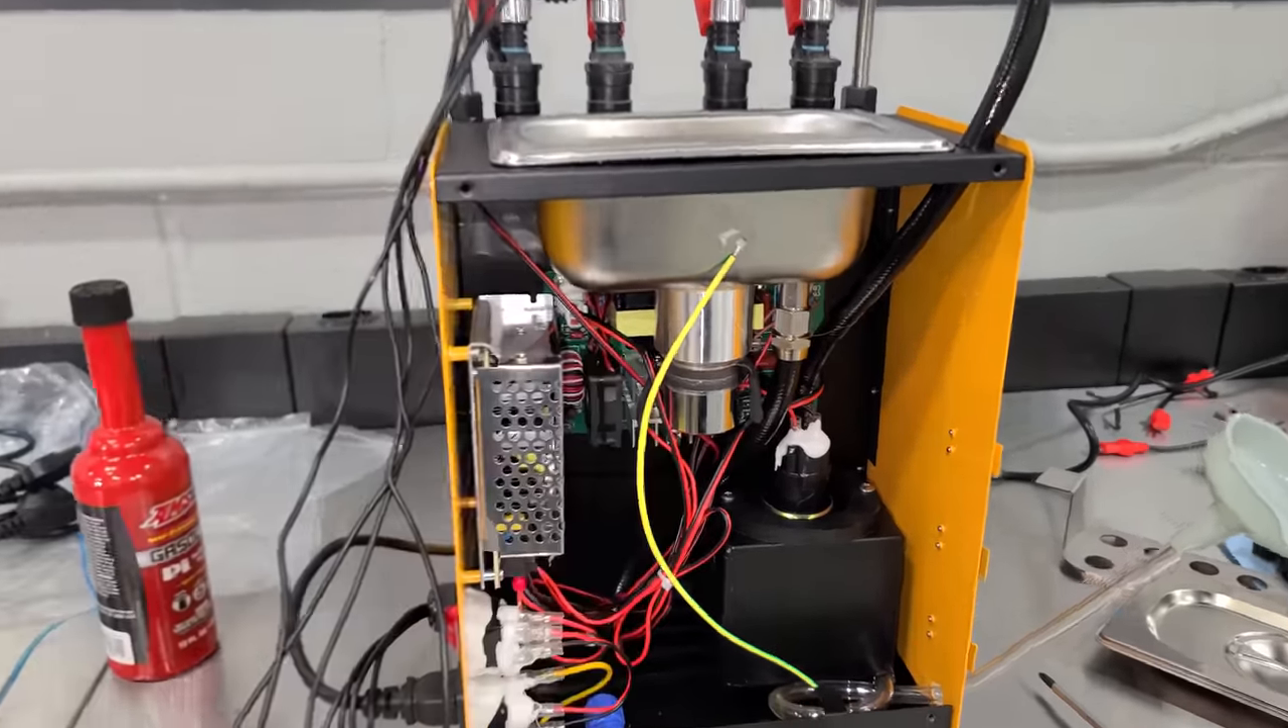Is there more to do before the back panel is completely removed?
No.